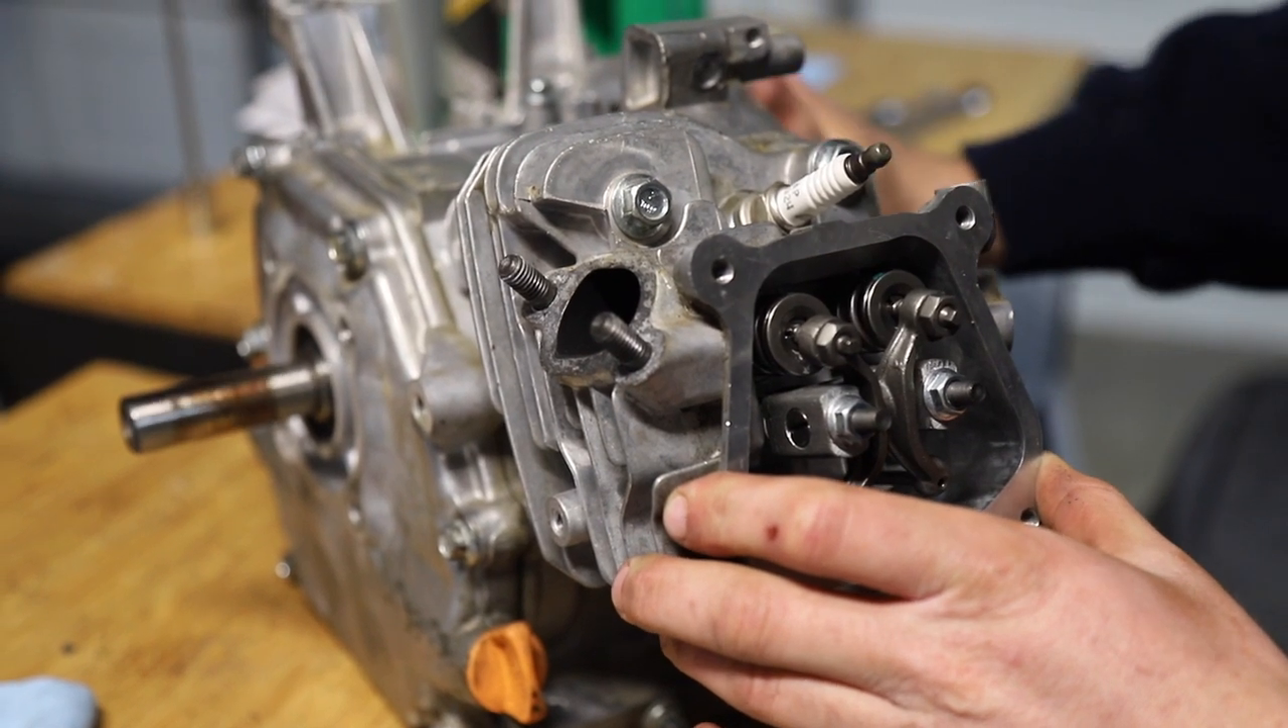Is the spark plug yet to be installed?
No.